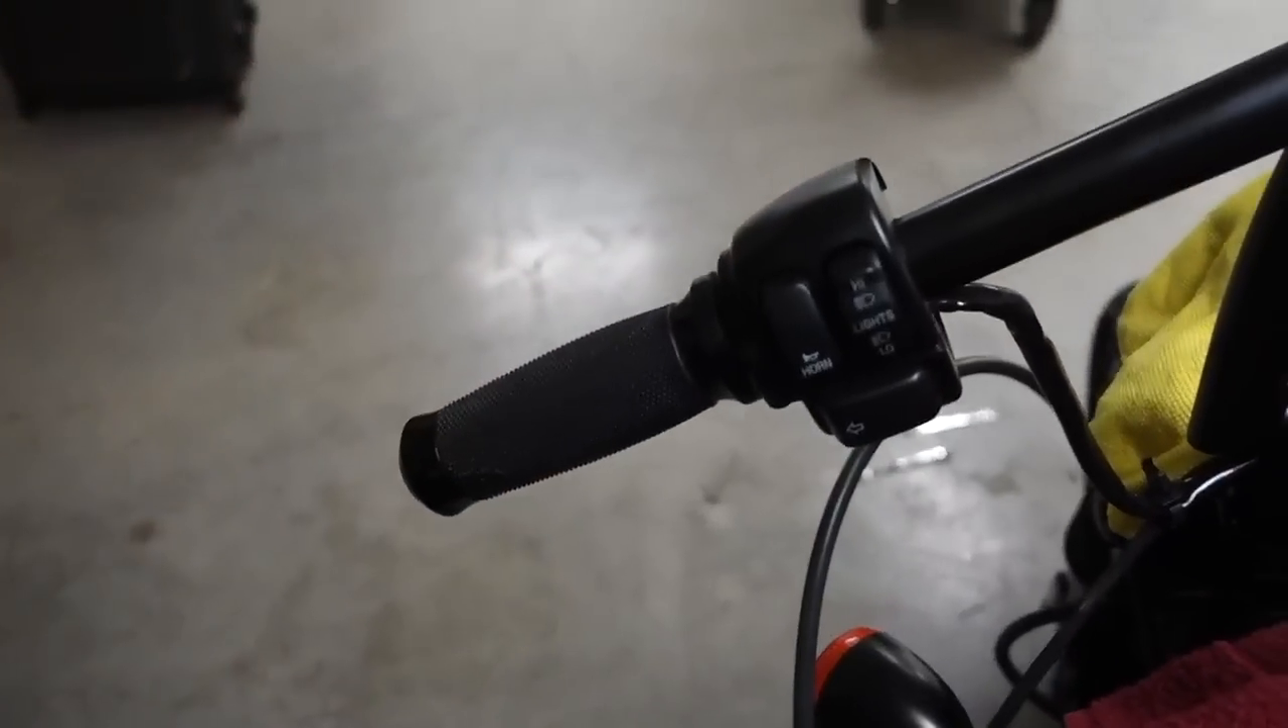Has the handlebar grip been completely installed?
Yes.